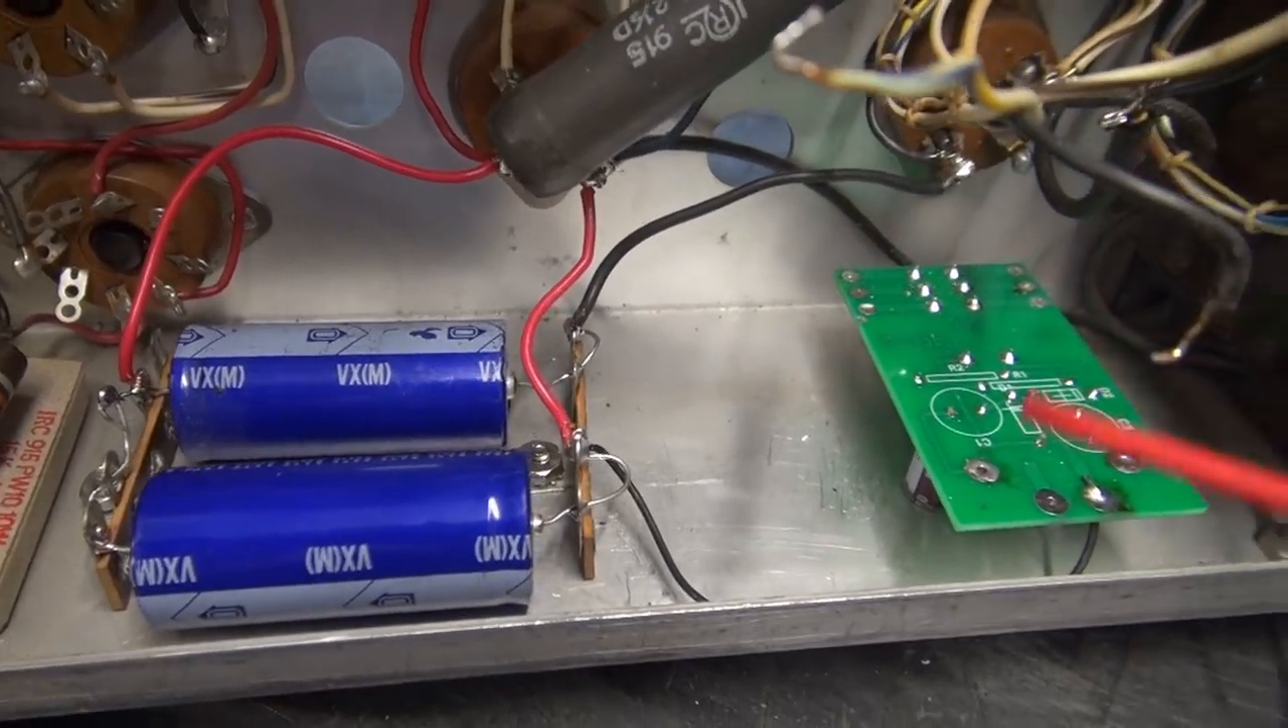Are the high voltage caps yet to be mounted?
No.